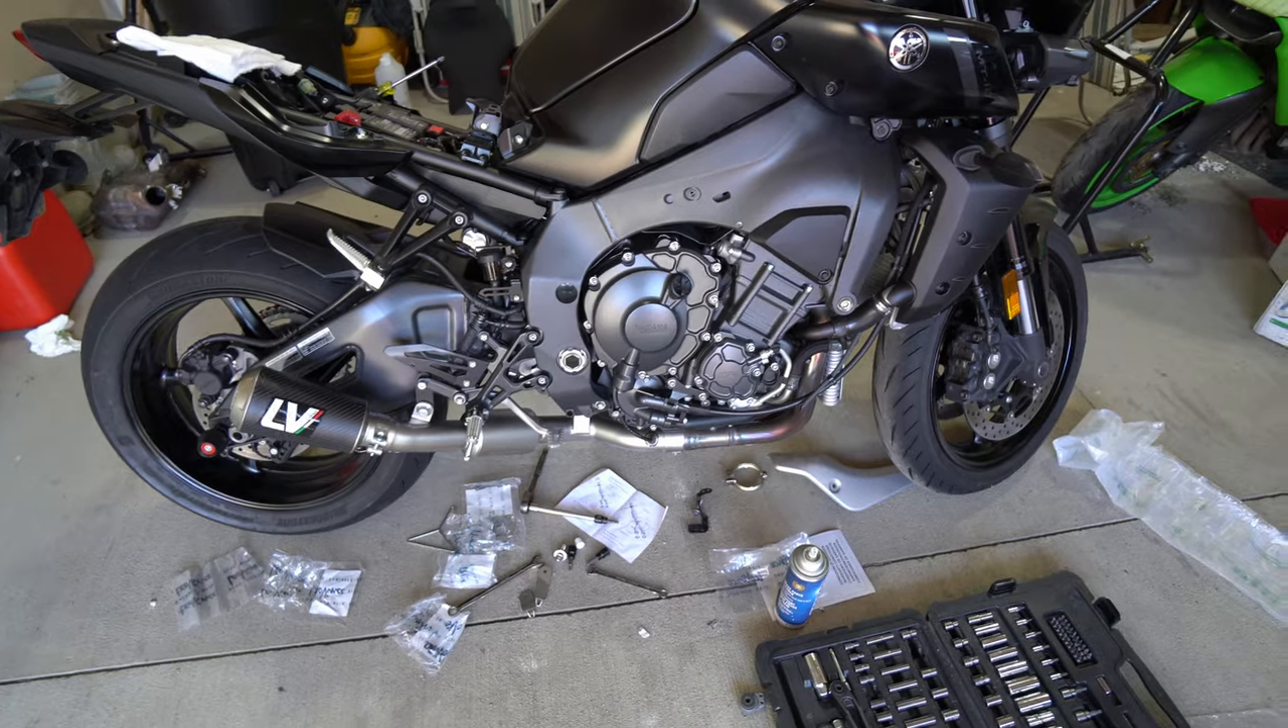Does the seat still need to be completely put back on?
Yes.